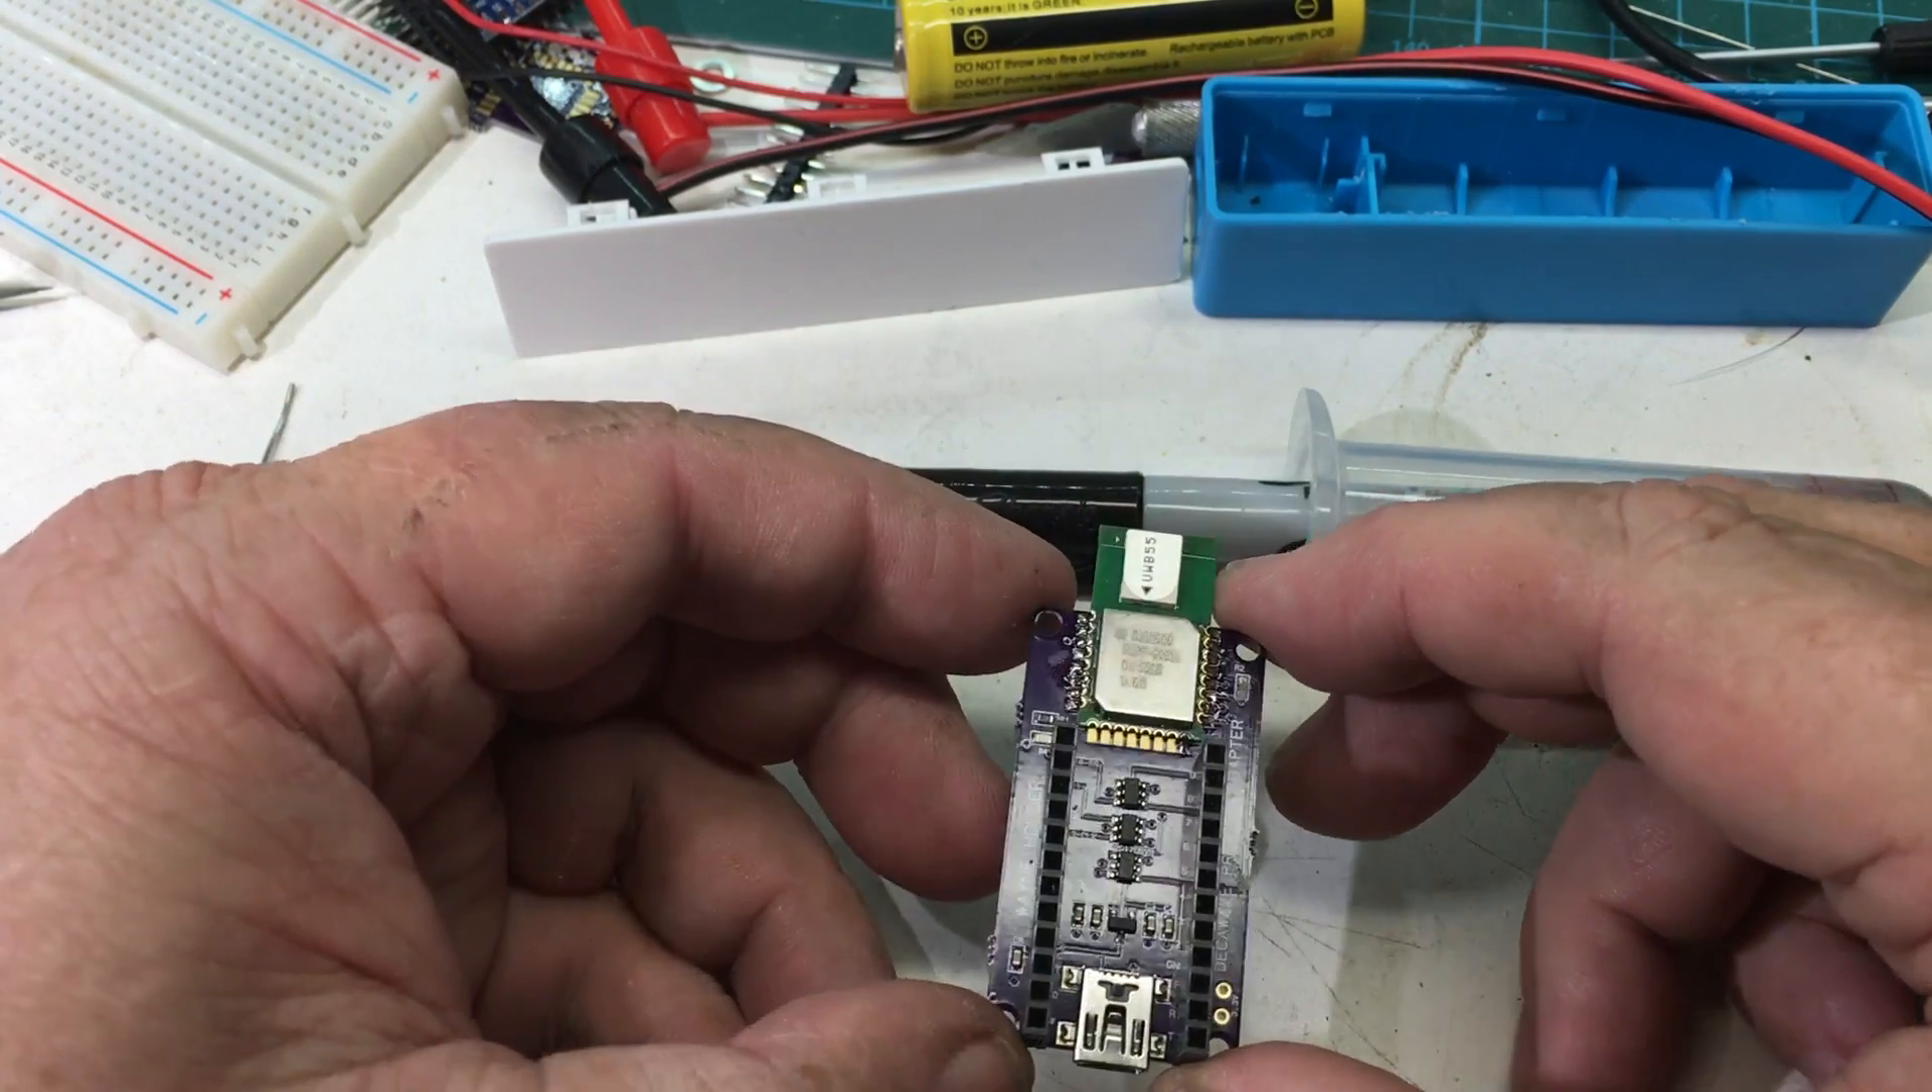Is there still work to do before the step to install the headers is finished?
No.